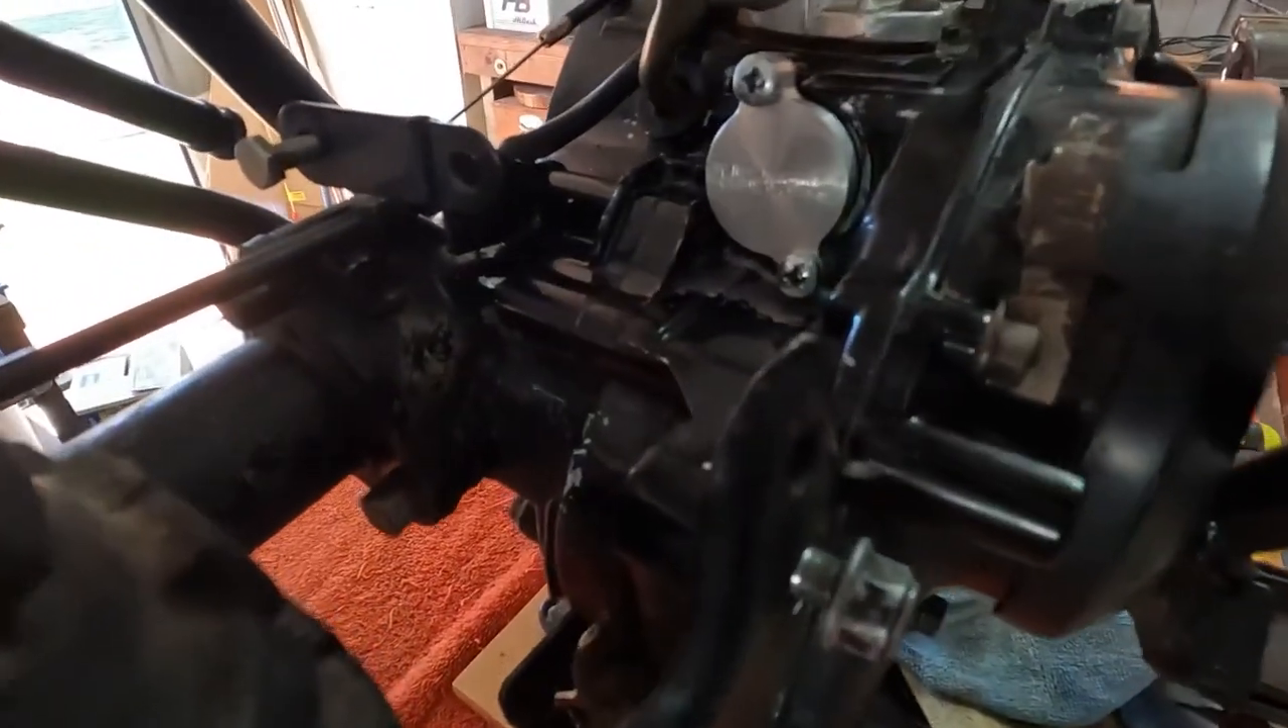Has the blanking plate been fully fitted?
Yes.